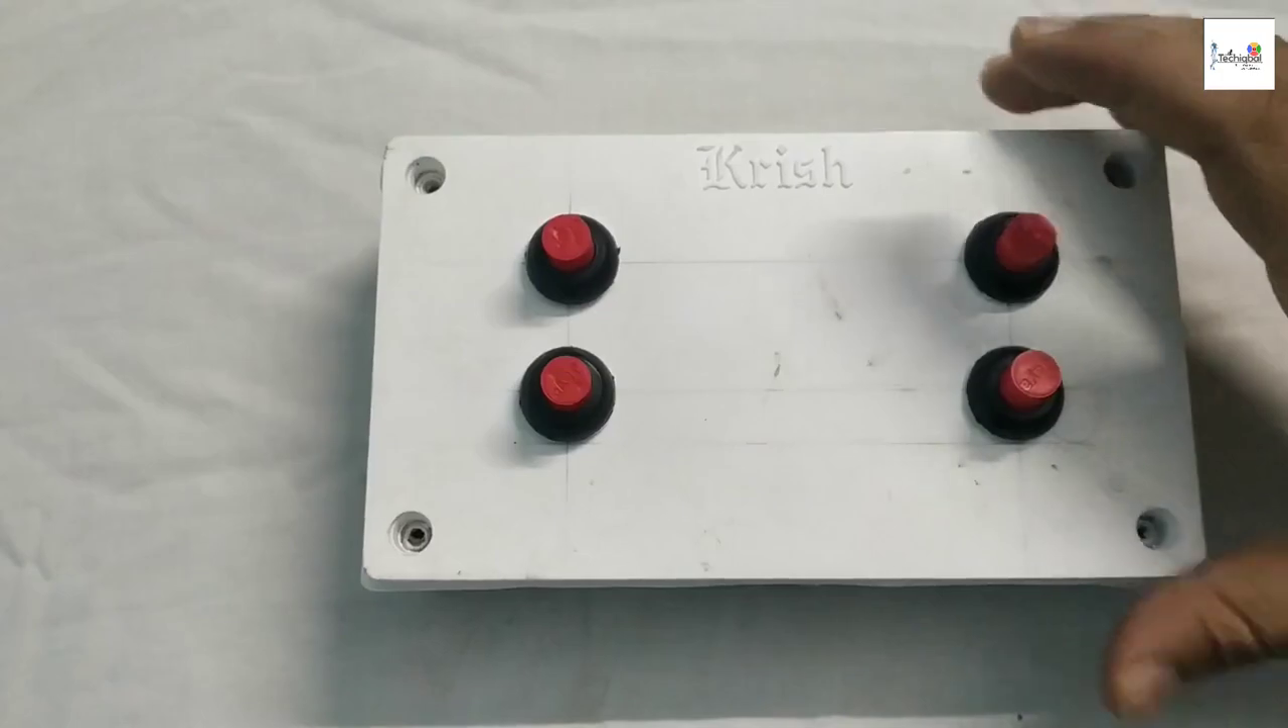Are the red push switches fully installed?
Yes.